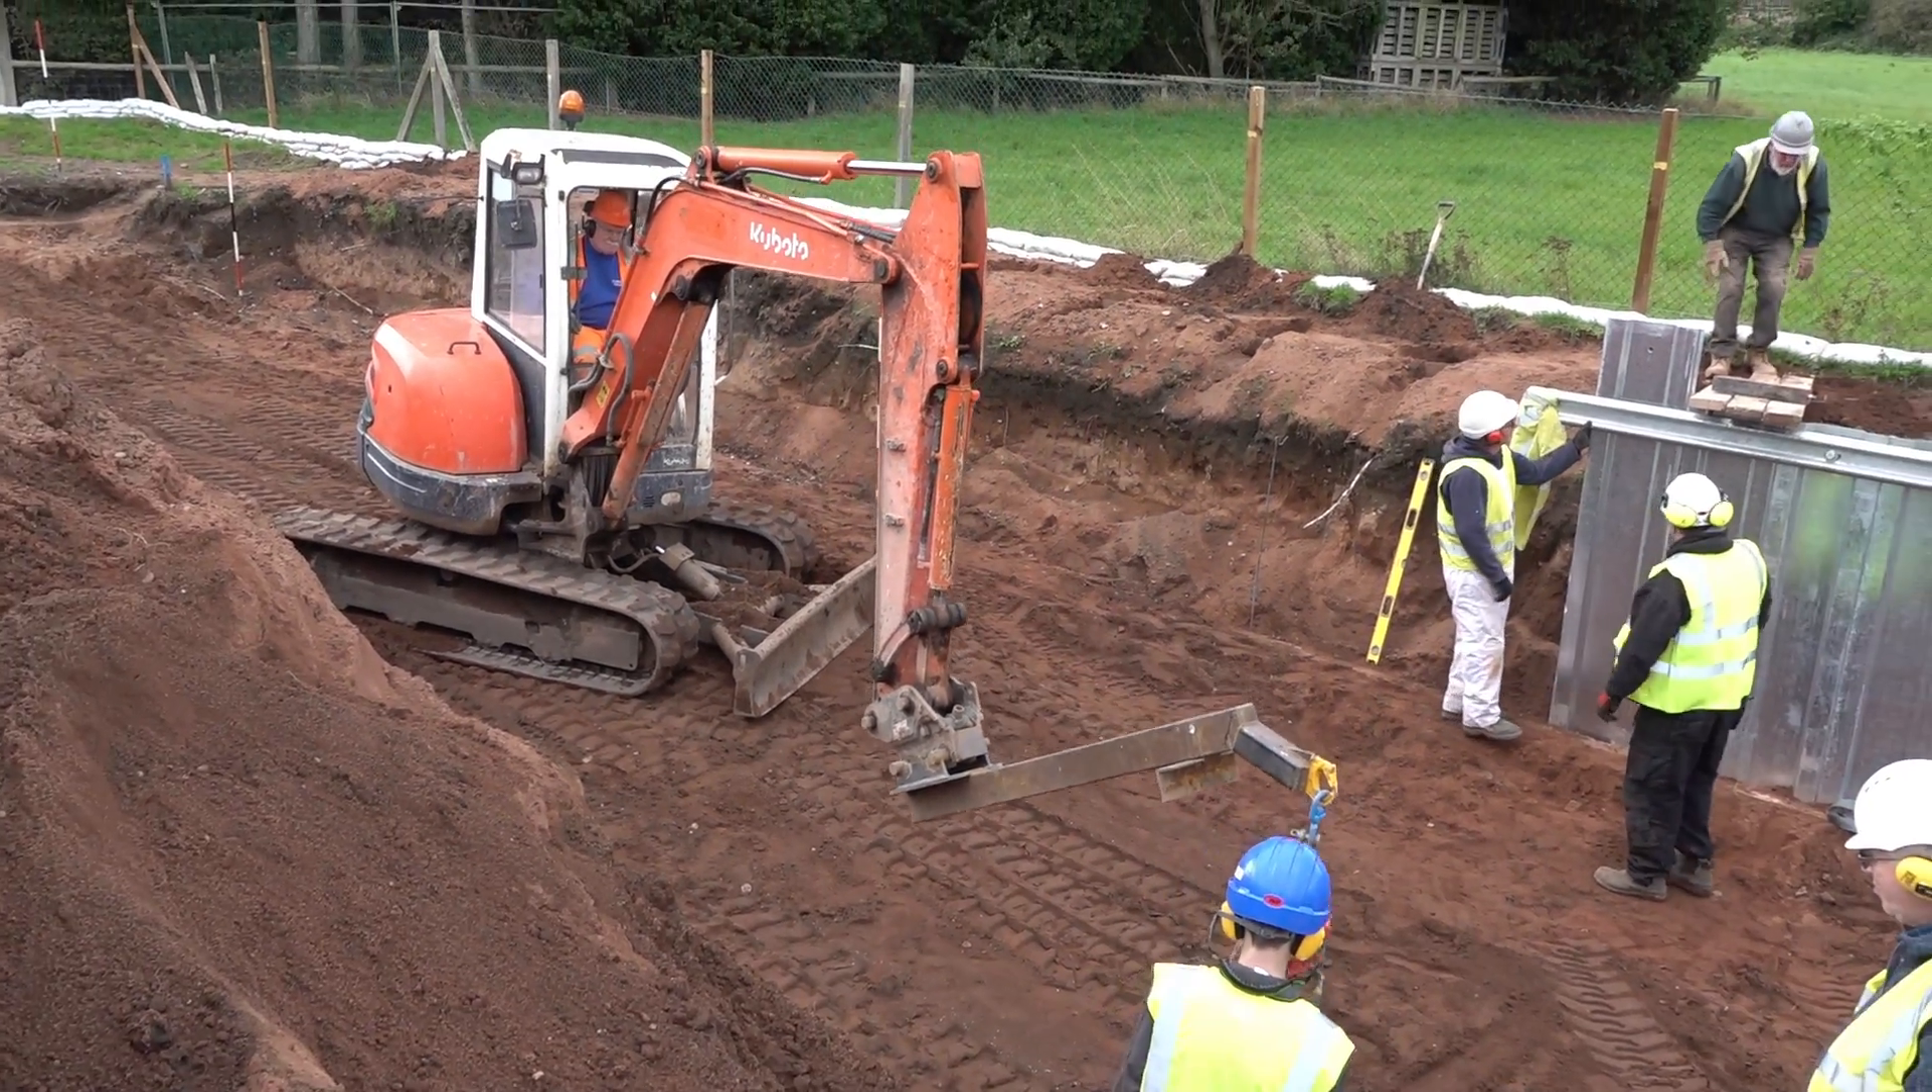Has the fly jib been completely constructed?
Yes.